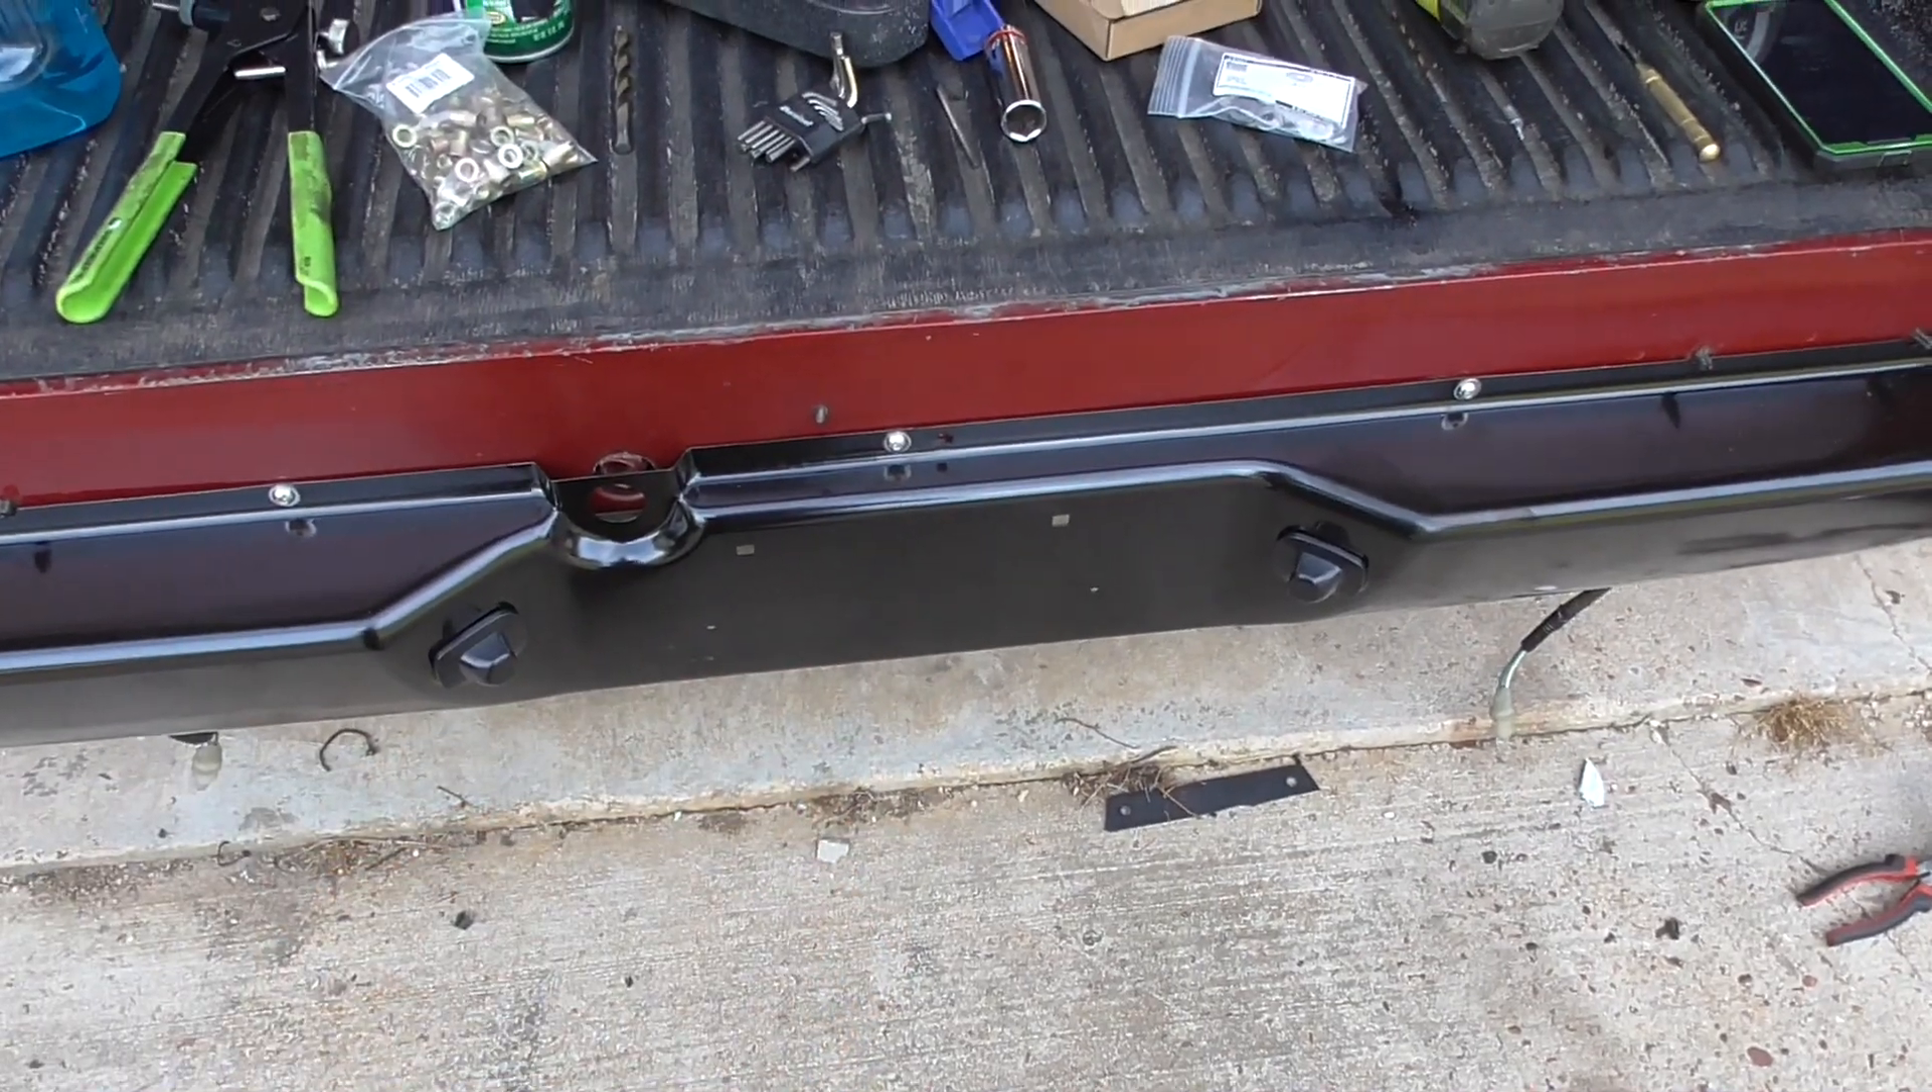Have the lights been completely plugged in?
No.